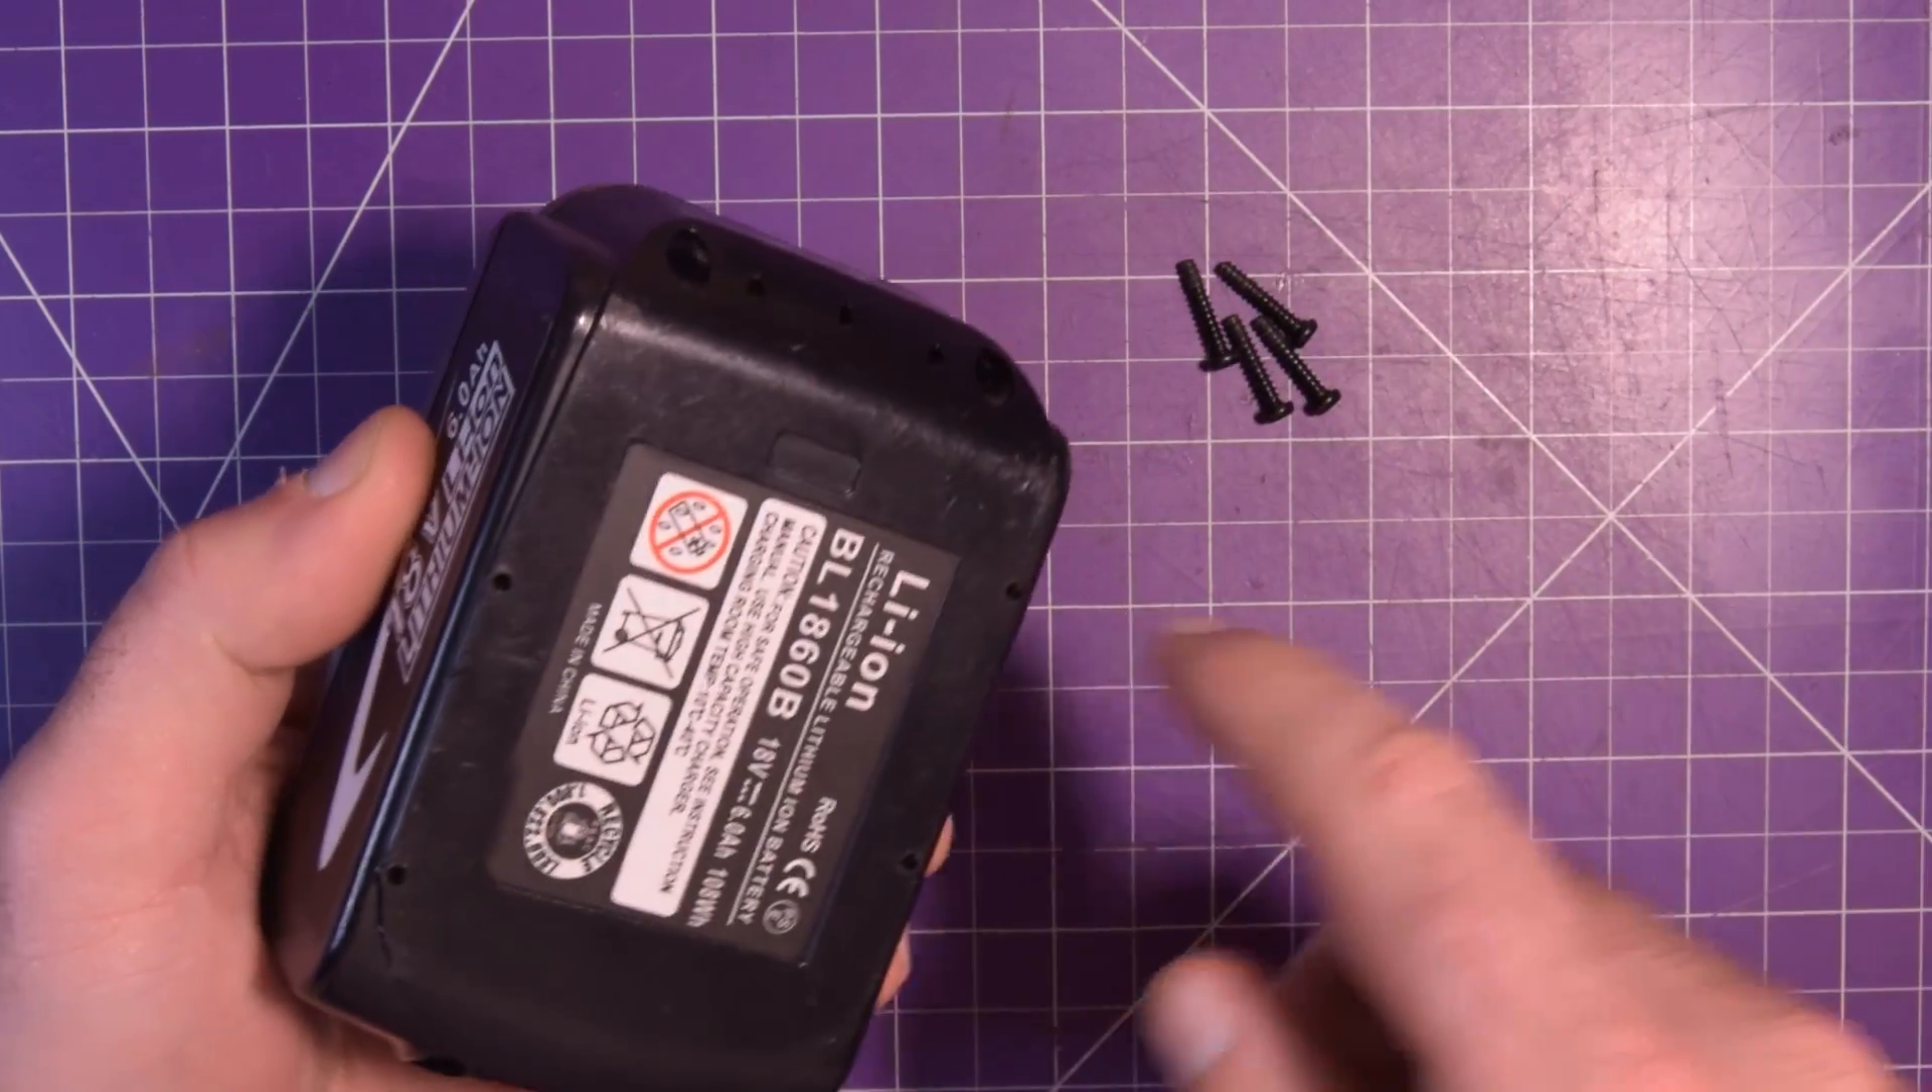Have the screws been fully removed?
Yes.